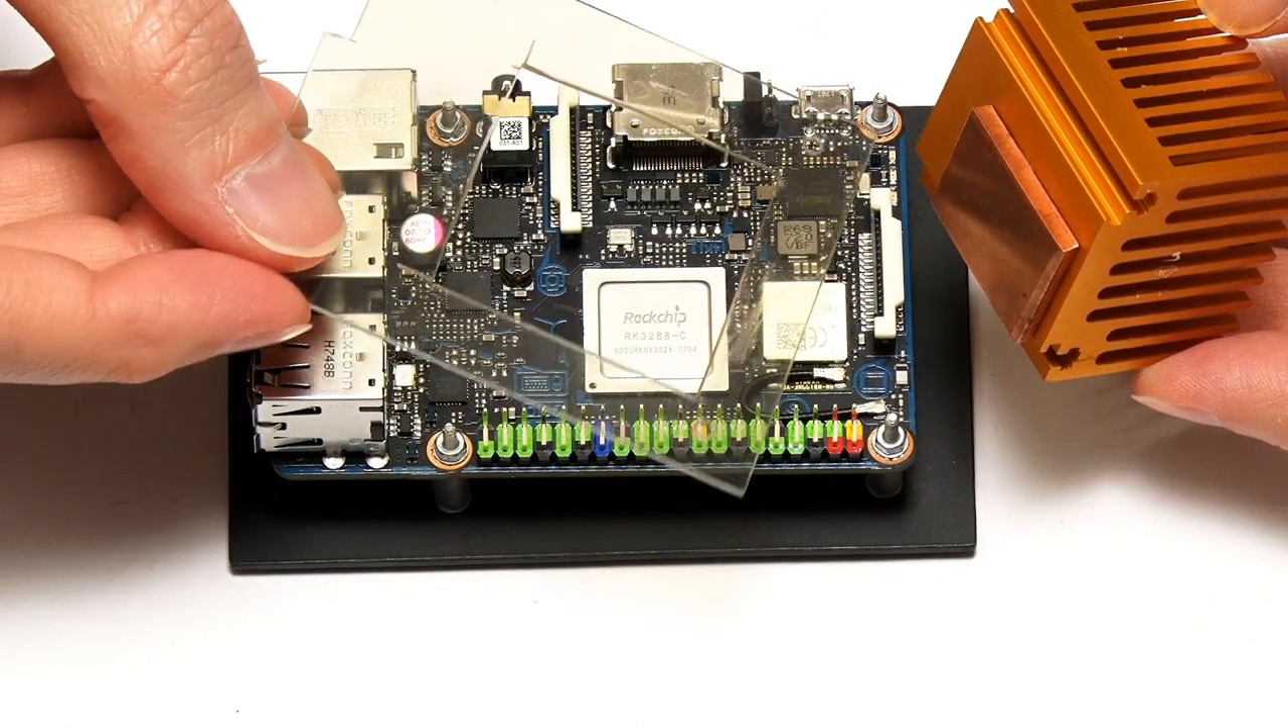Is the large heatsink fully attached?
No.